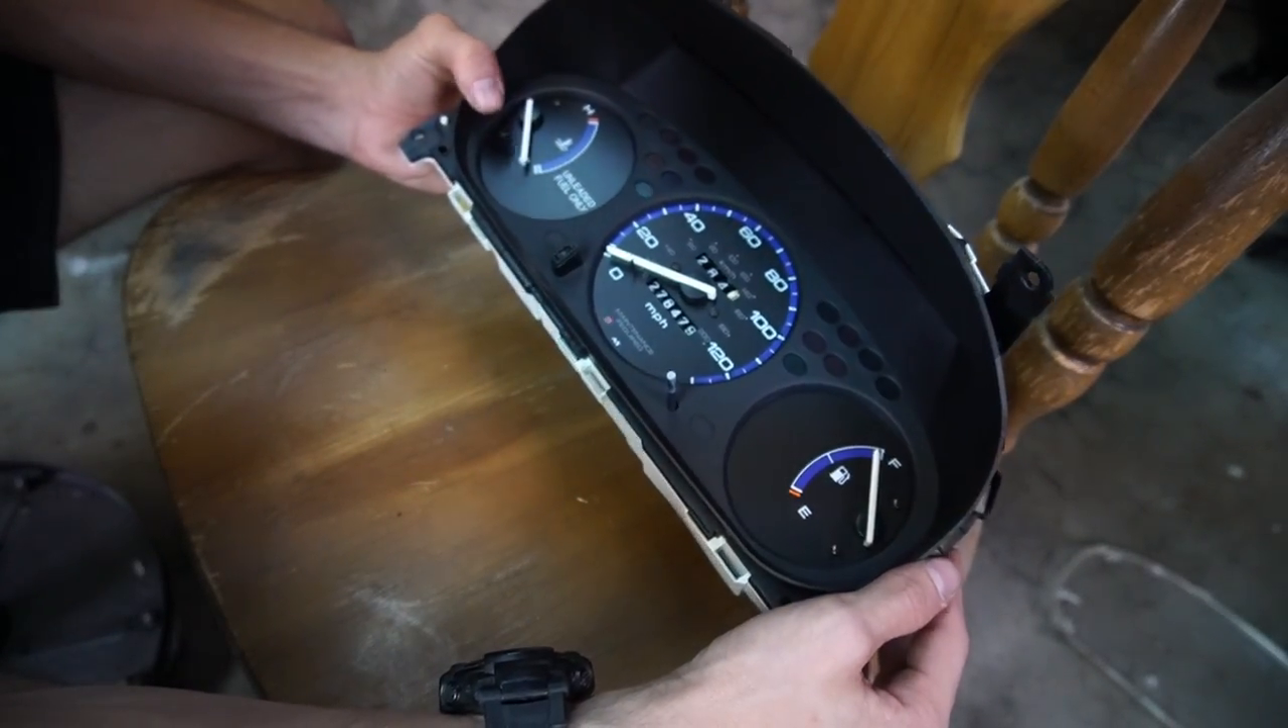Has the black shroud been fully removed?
No.